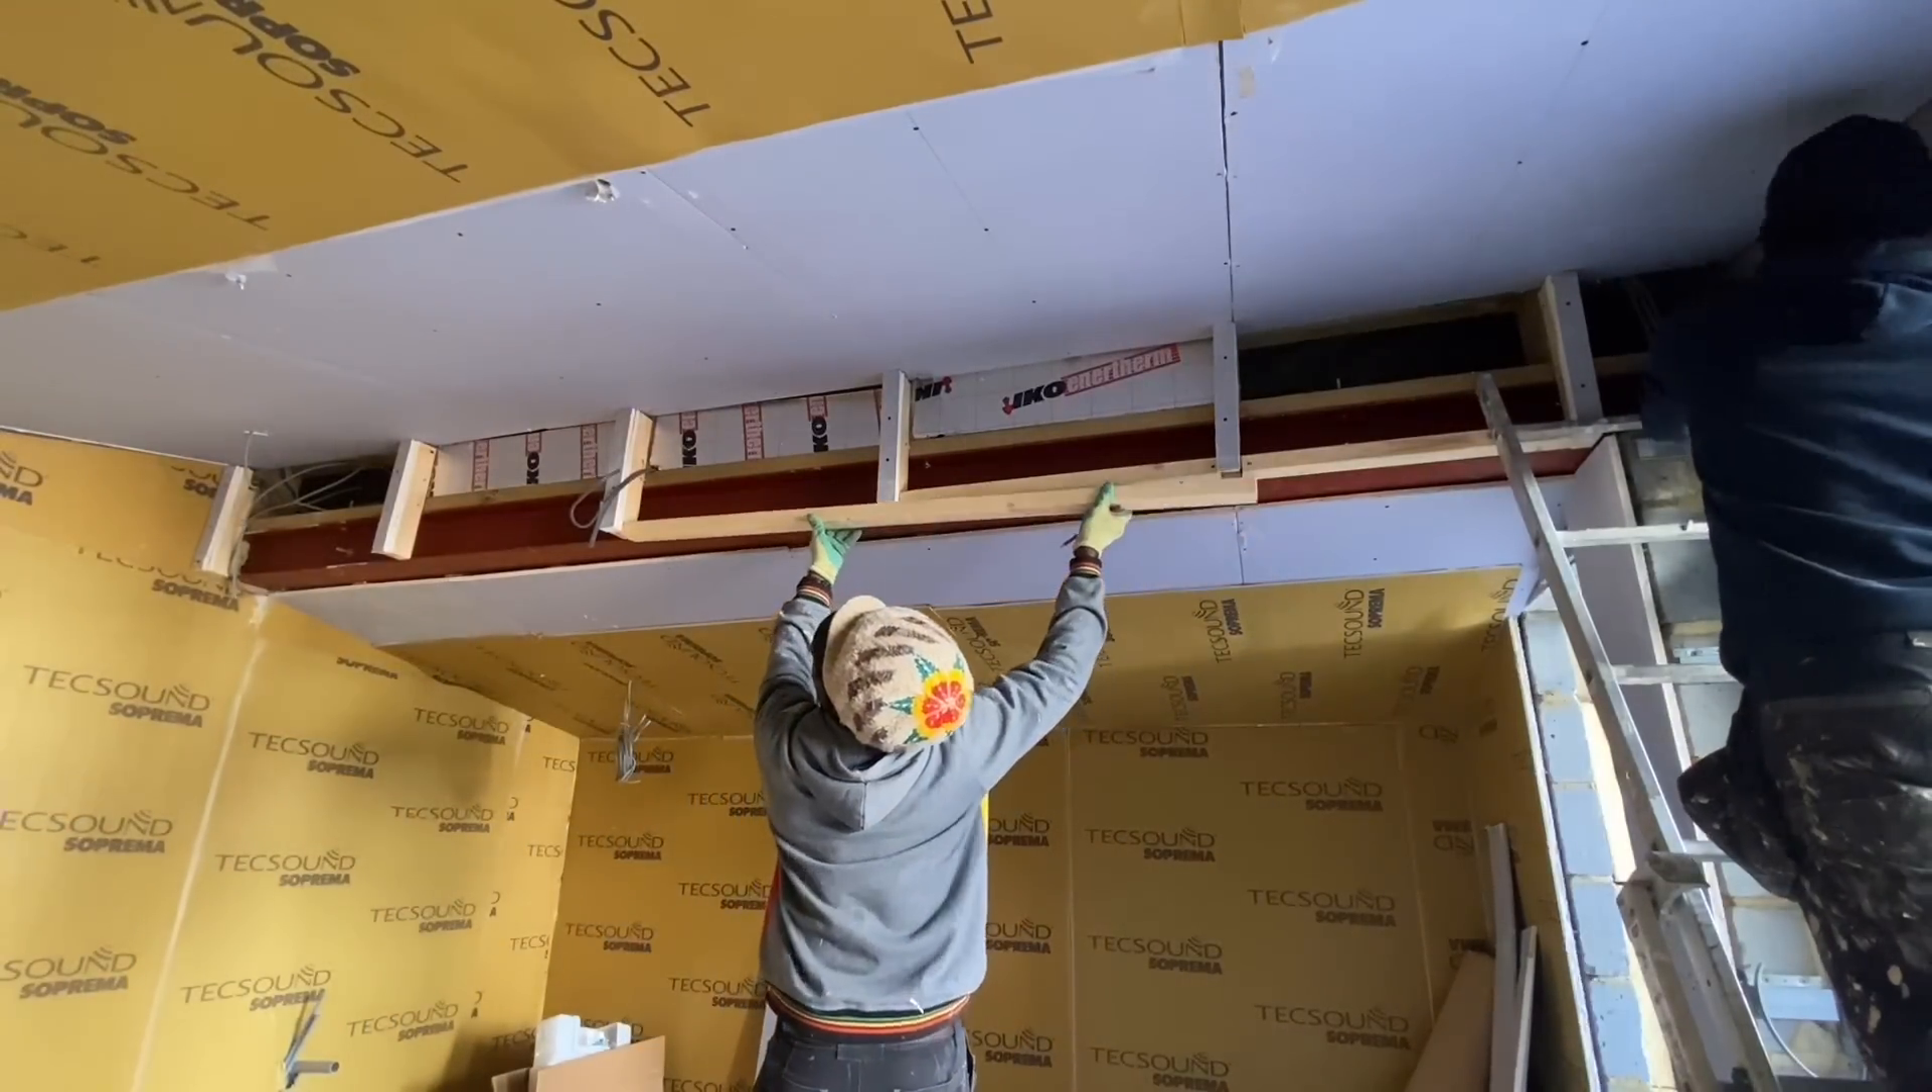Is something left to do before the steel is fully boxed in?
Yes.